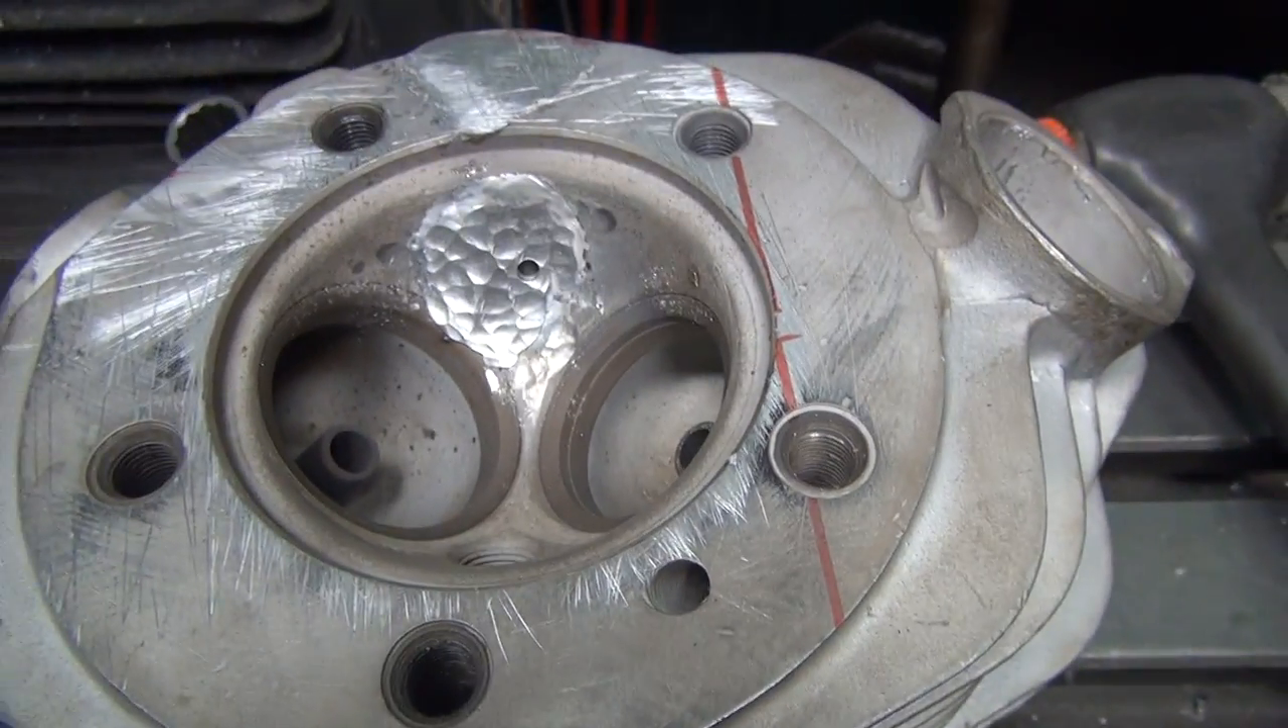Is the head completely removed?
Yes.